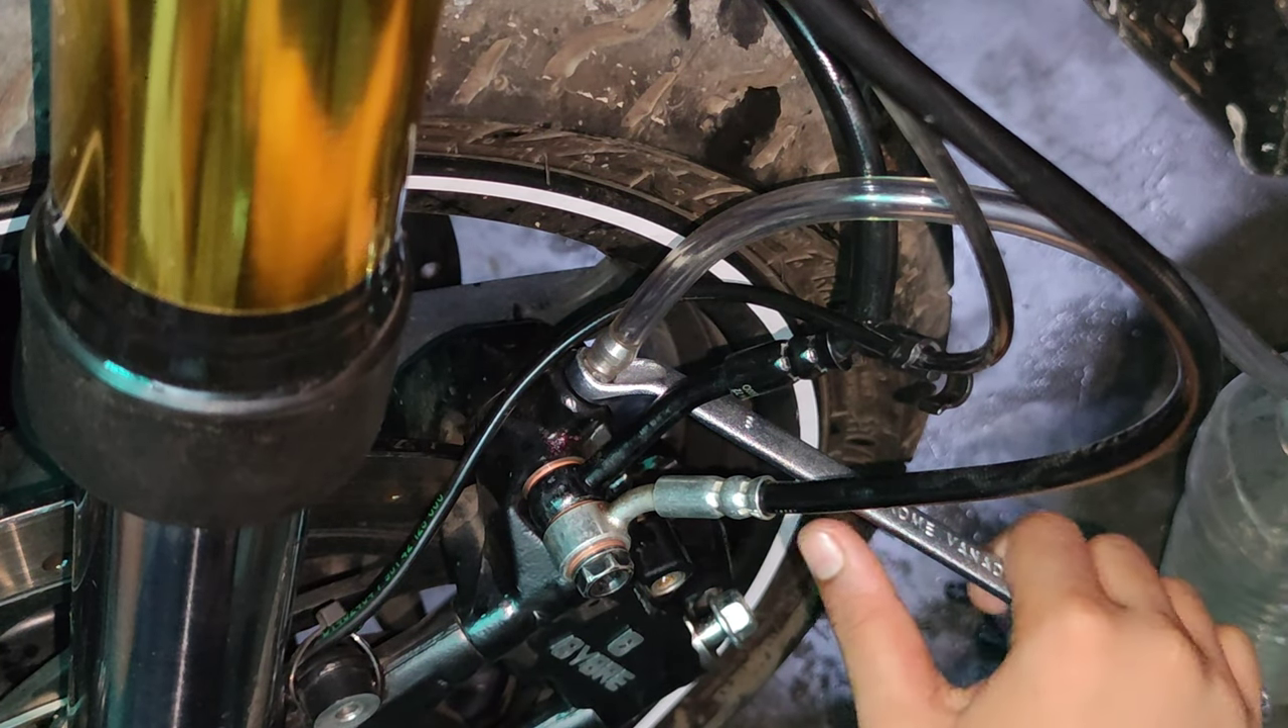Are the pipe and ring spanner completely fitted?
Yes.